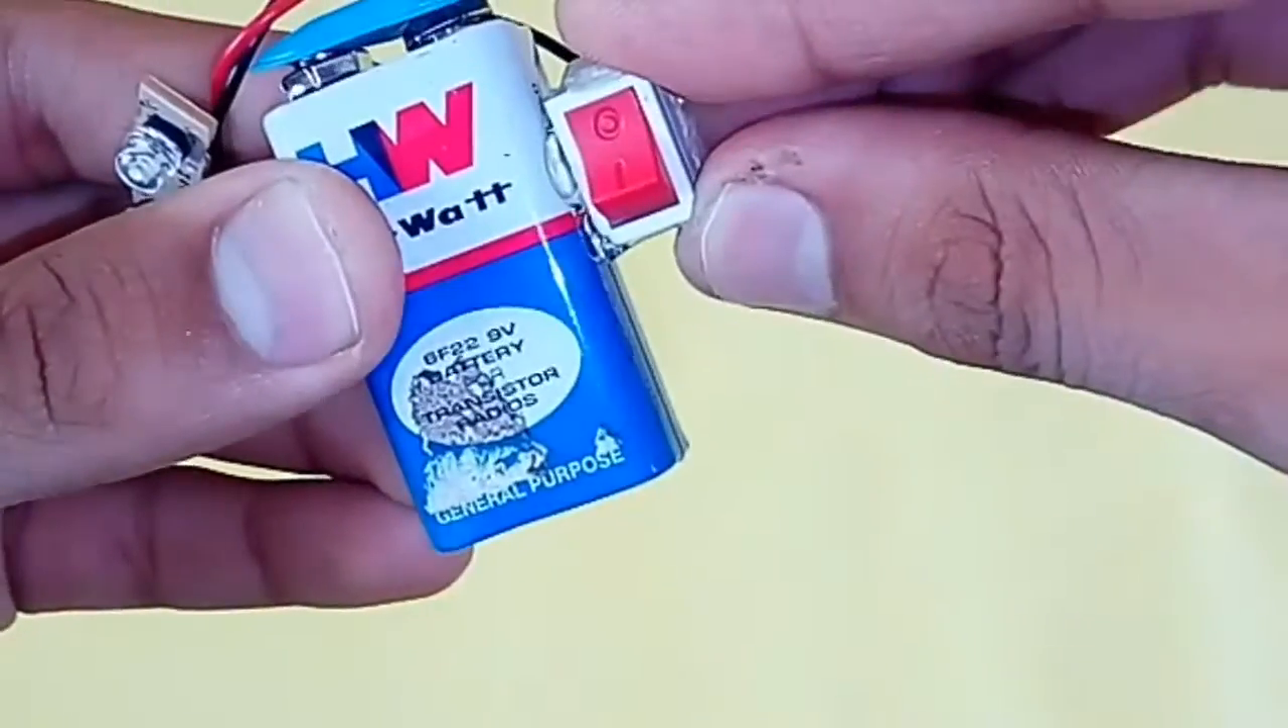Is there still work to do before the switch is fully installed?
No.